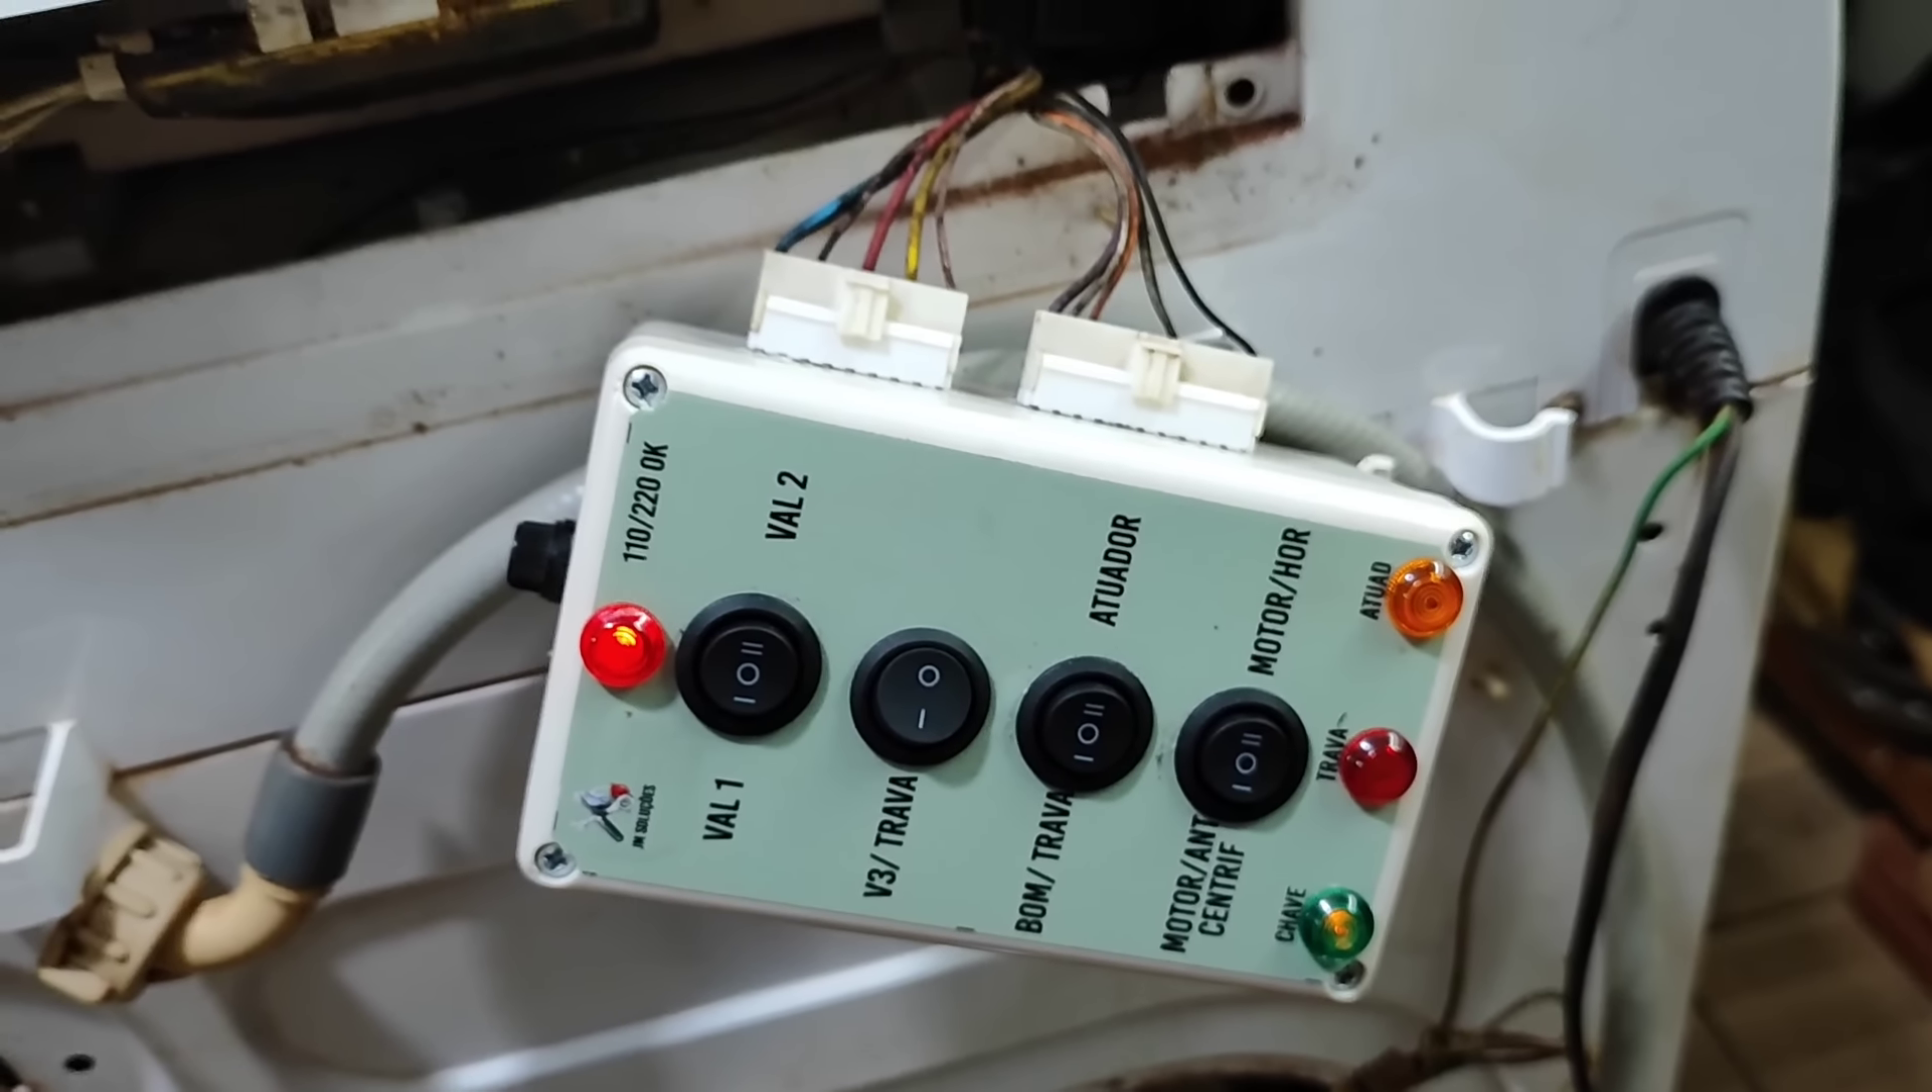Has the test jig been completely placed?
Yes.